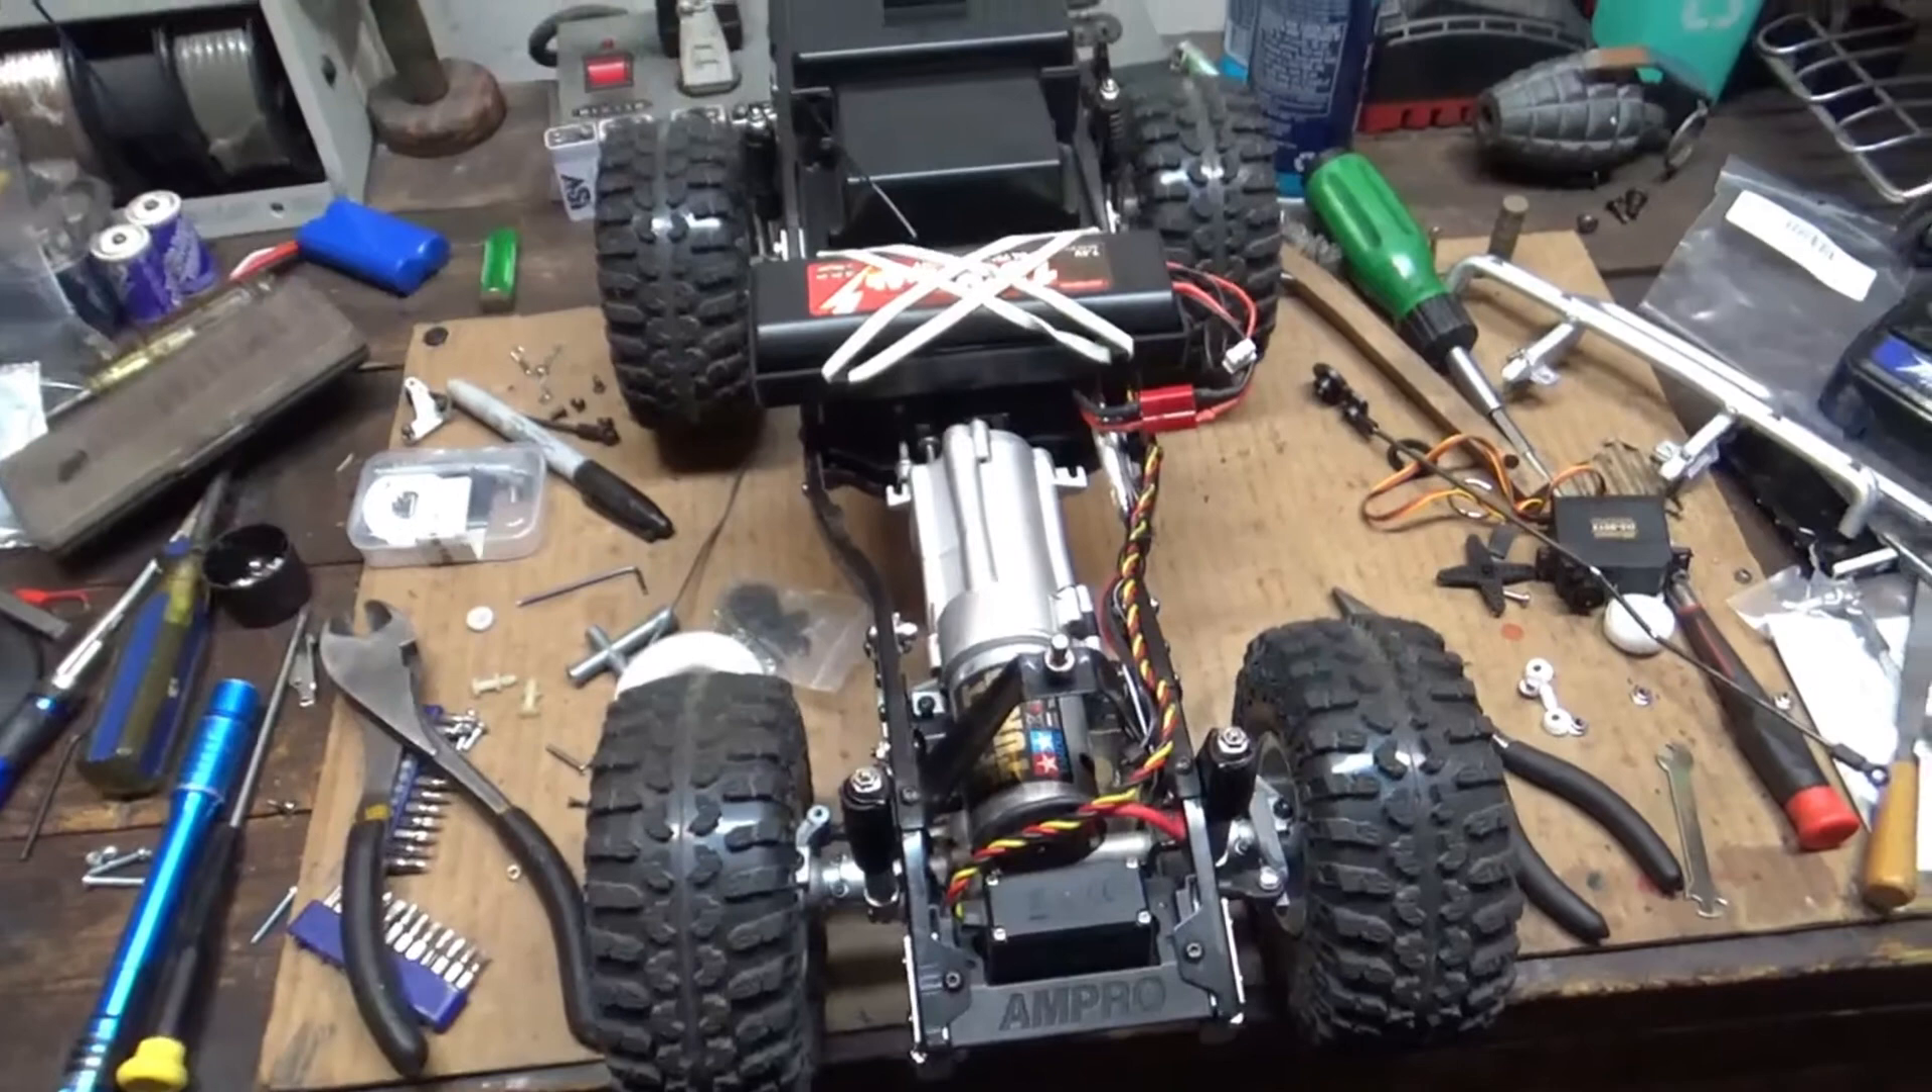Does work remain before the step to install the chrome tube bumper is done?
Yes.